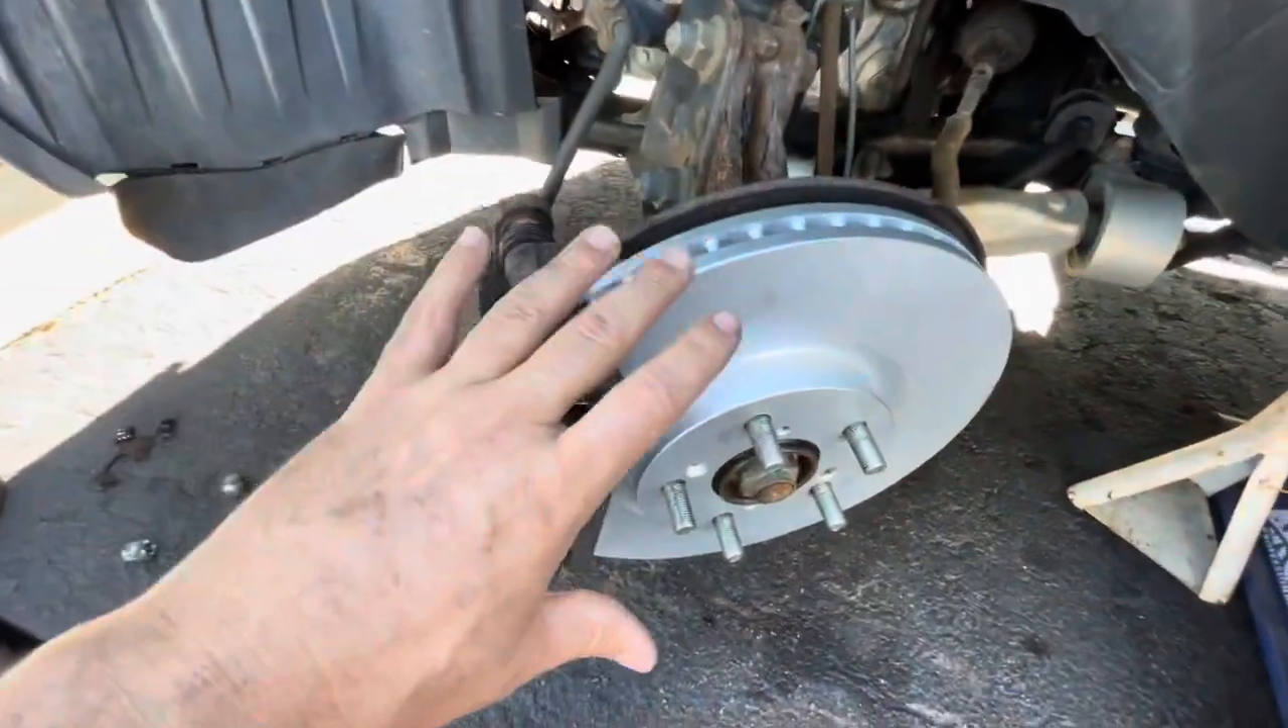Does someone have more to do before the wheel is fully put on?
Yes.